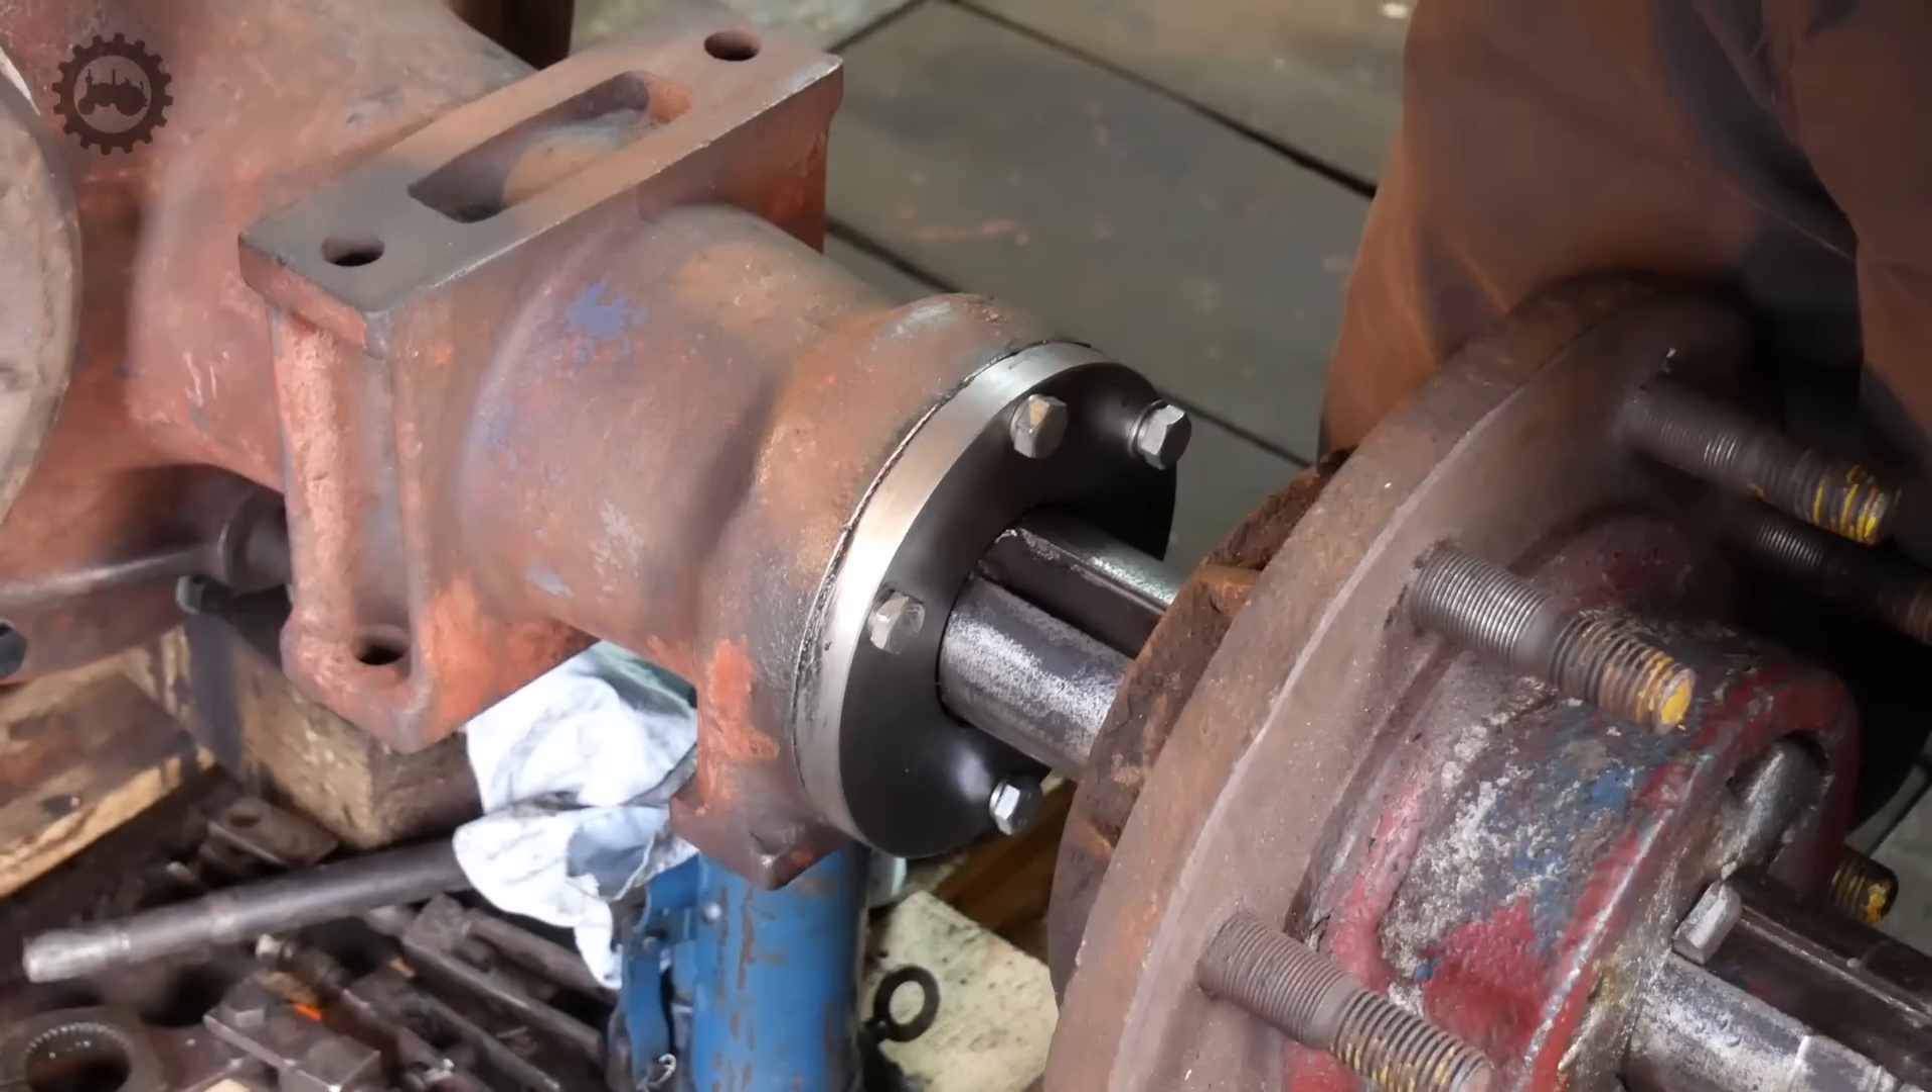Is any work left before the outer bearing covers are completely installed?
No.